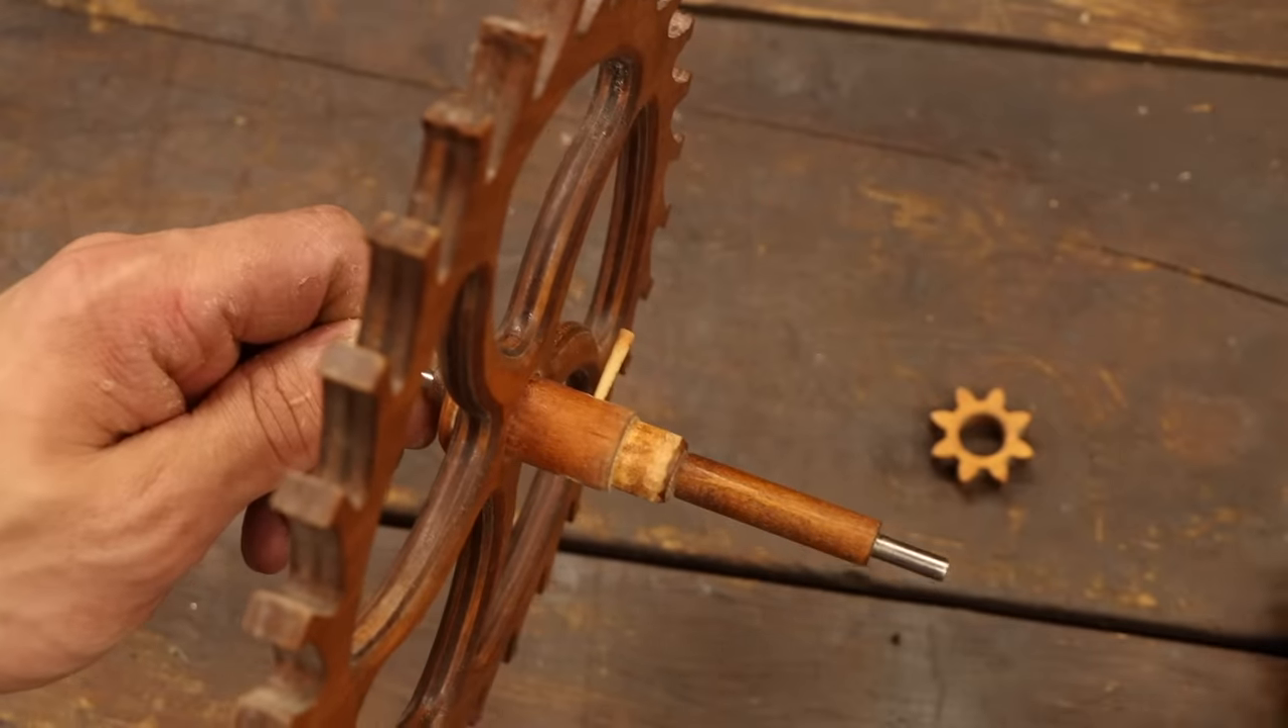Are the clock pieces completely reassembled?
No.